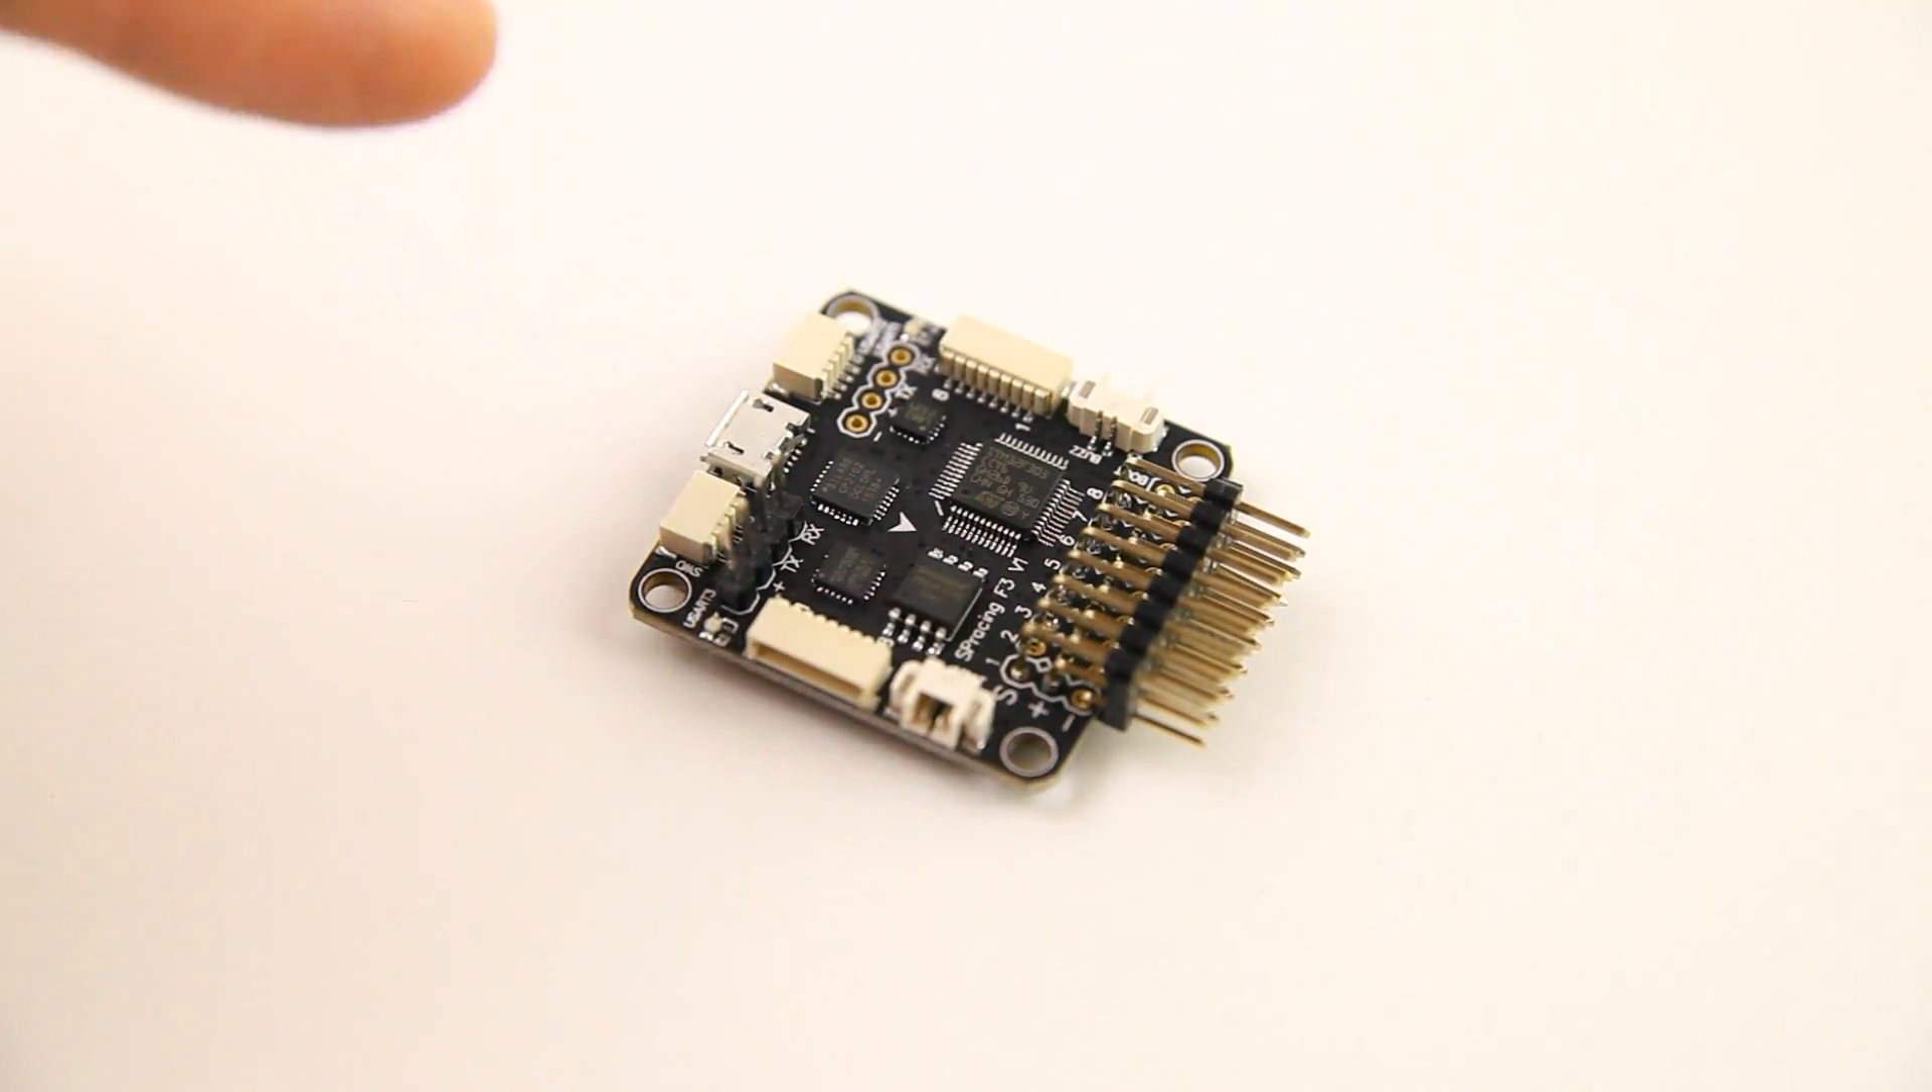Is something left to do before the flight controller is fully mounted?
Yes.